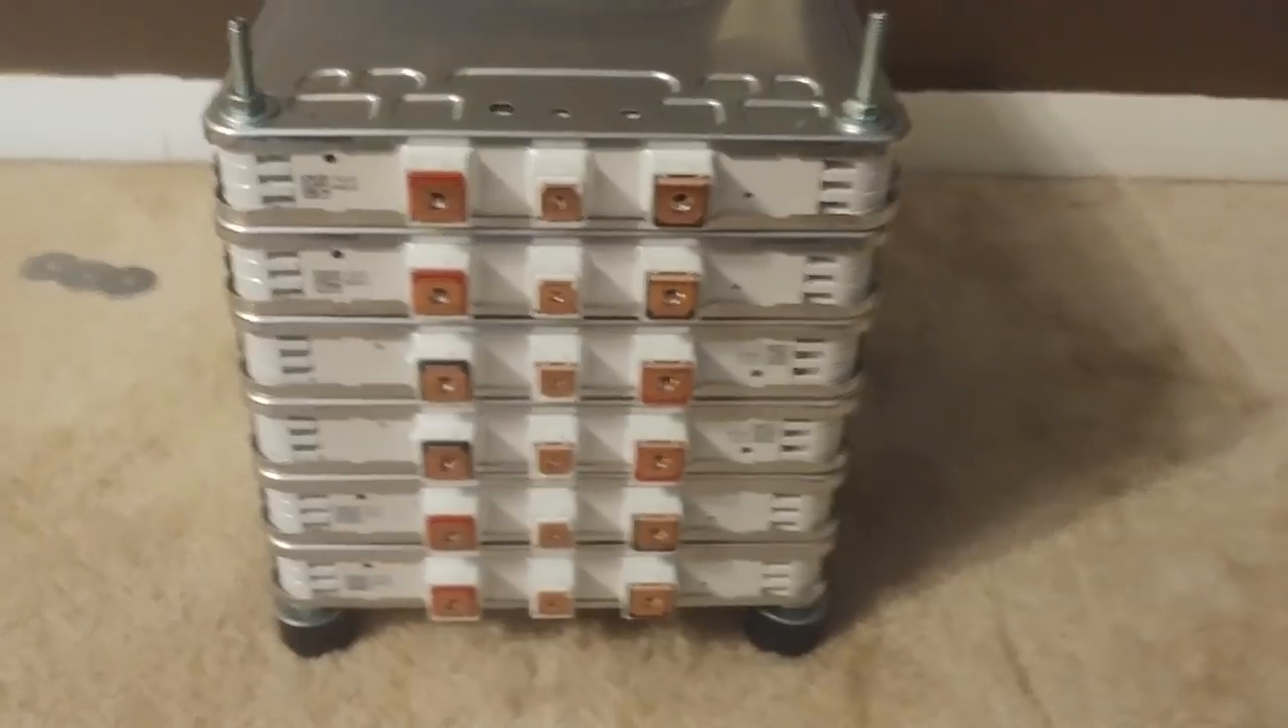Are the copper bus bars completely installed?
No.